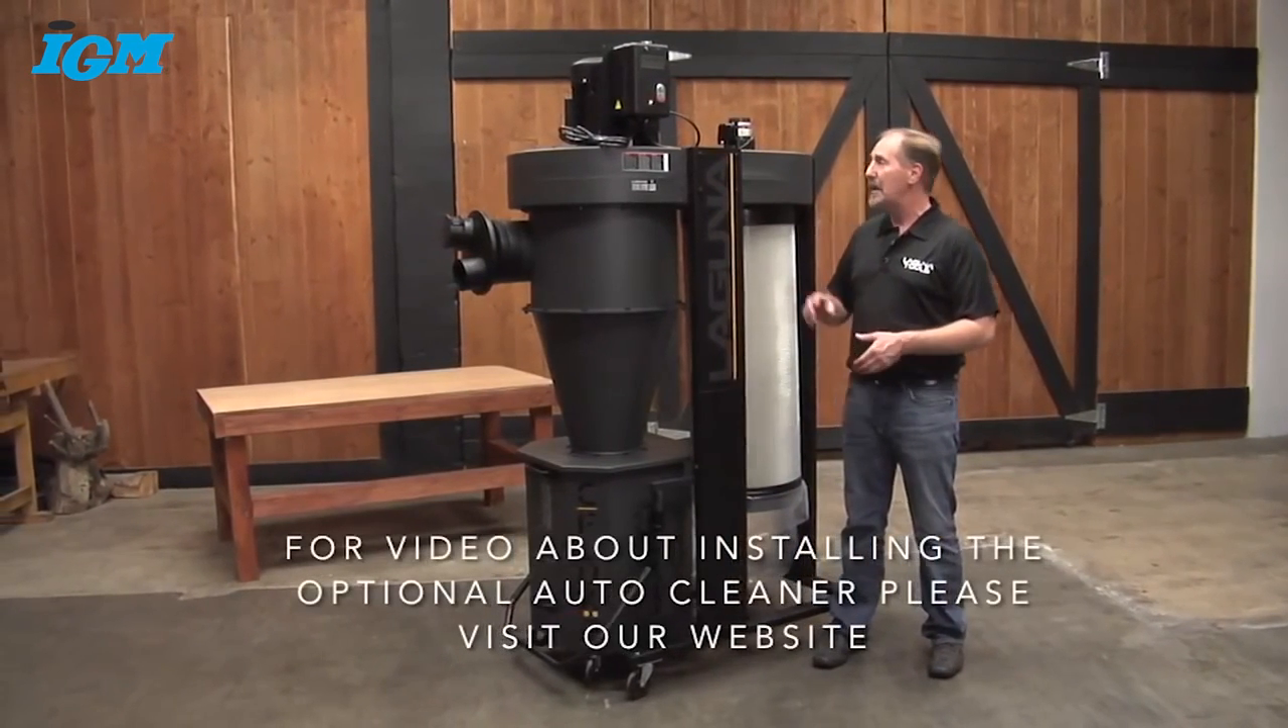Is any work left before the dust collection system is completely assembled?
No.